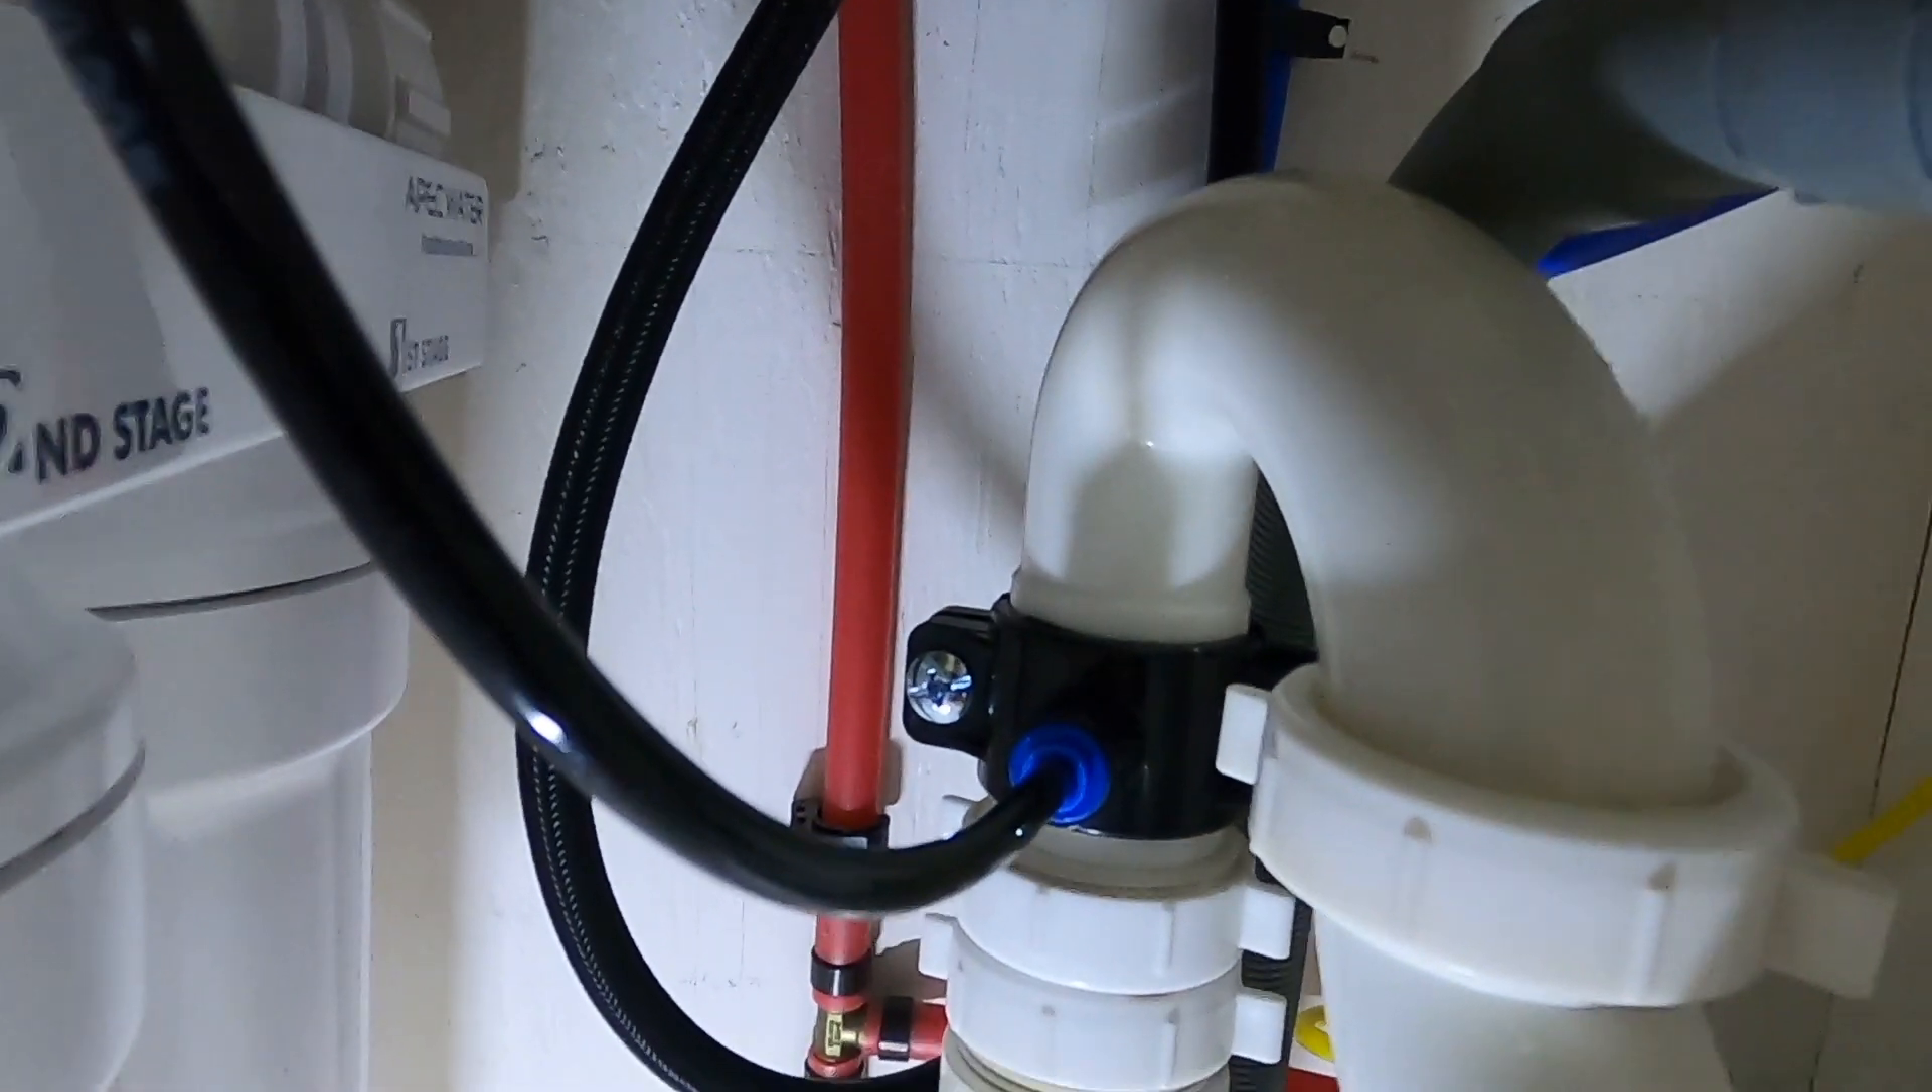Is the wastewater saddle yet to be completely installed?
No.